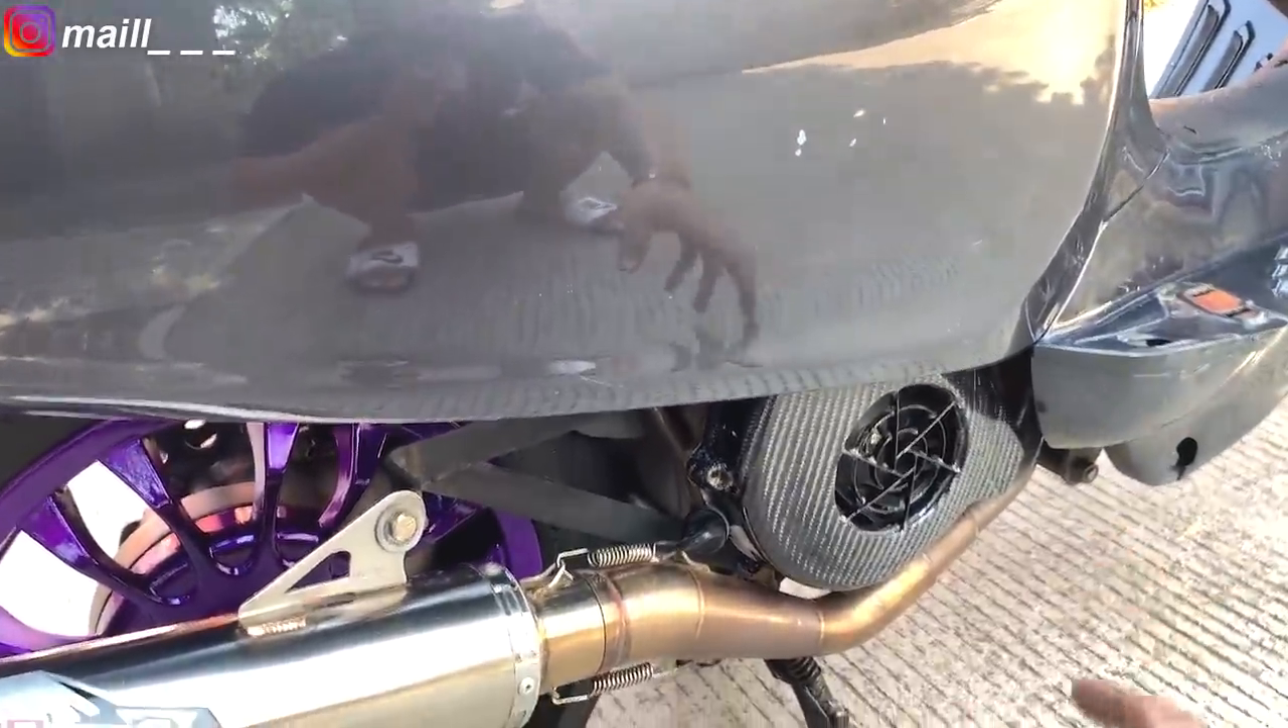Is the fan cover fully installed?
Yes.